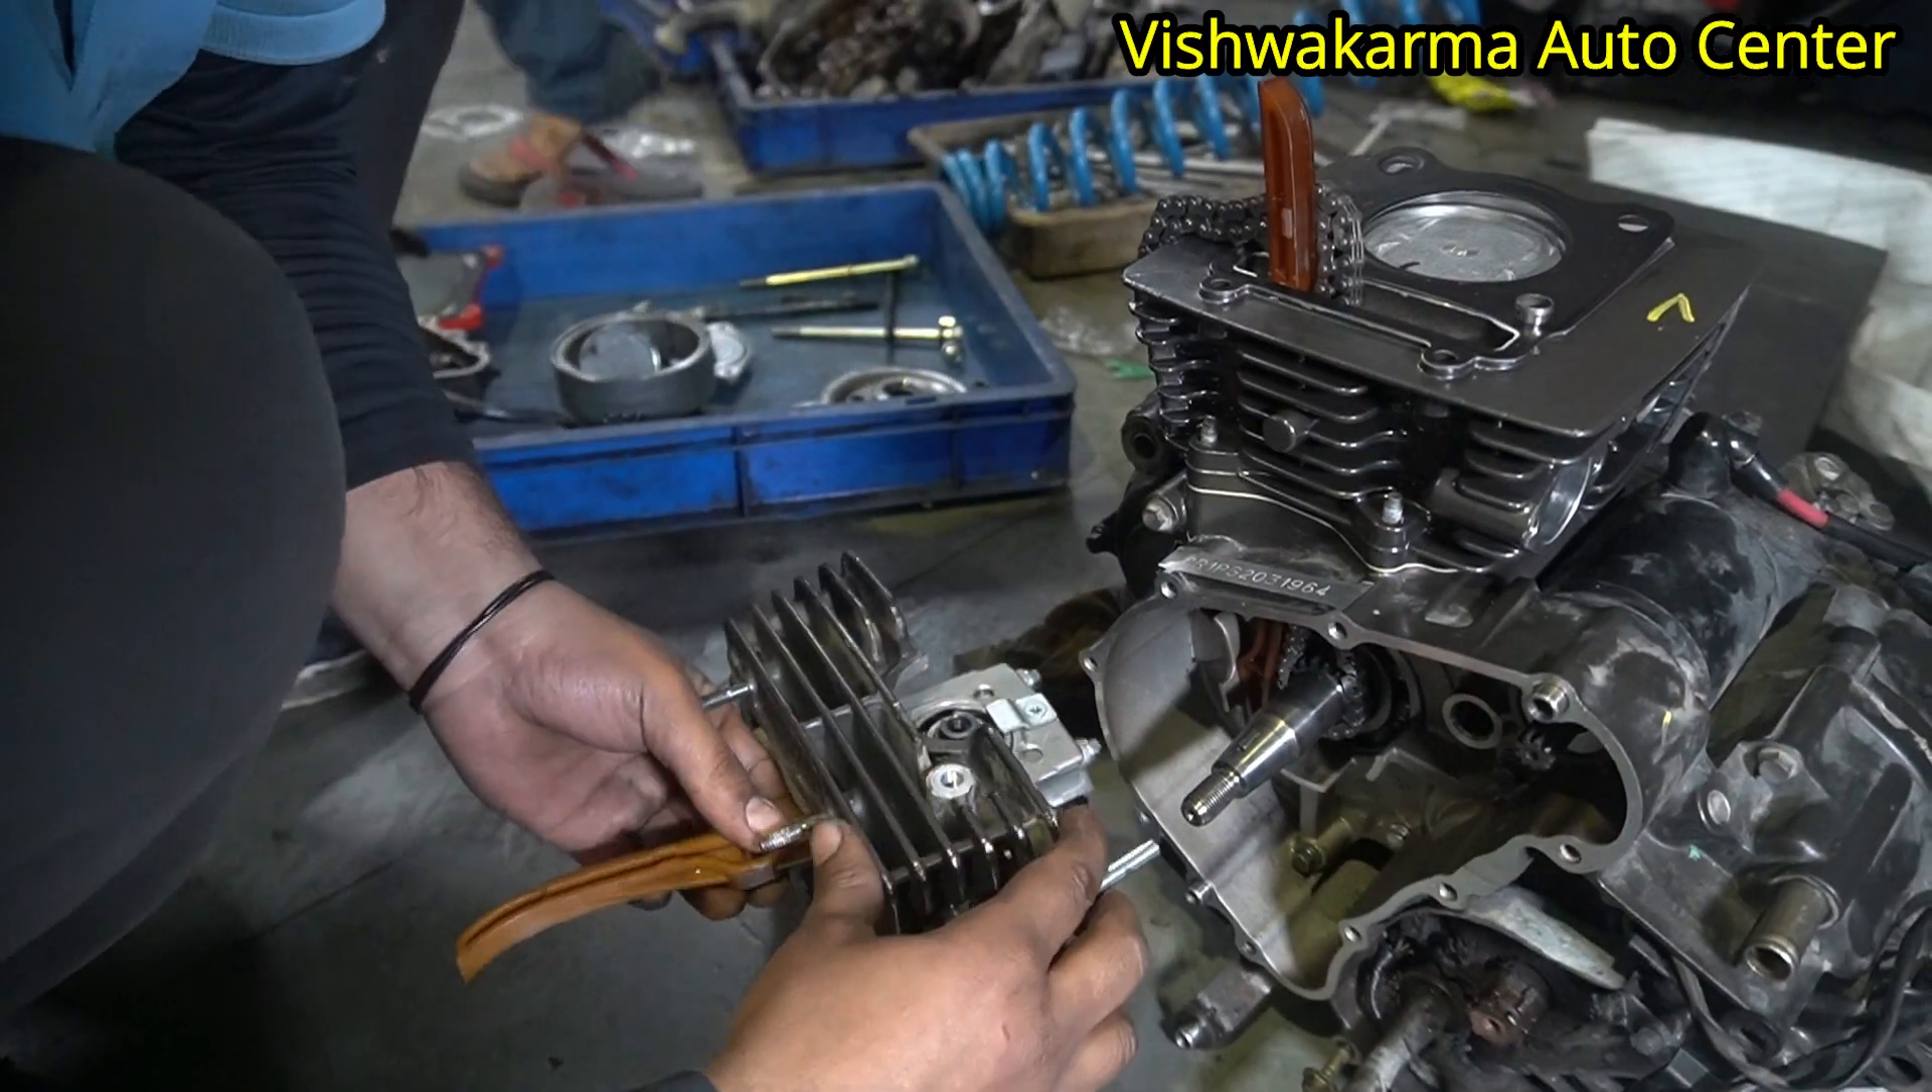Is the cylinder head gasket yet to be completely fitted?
No.